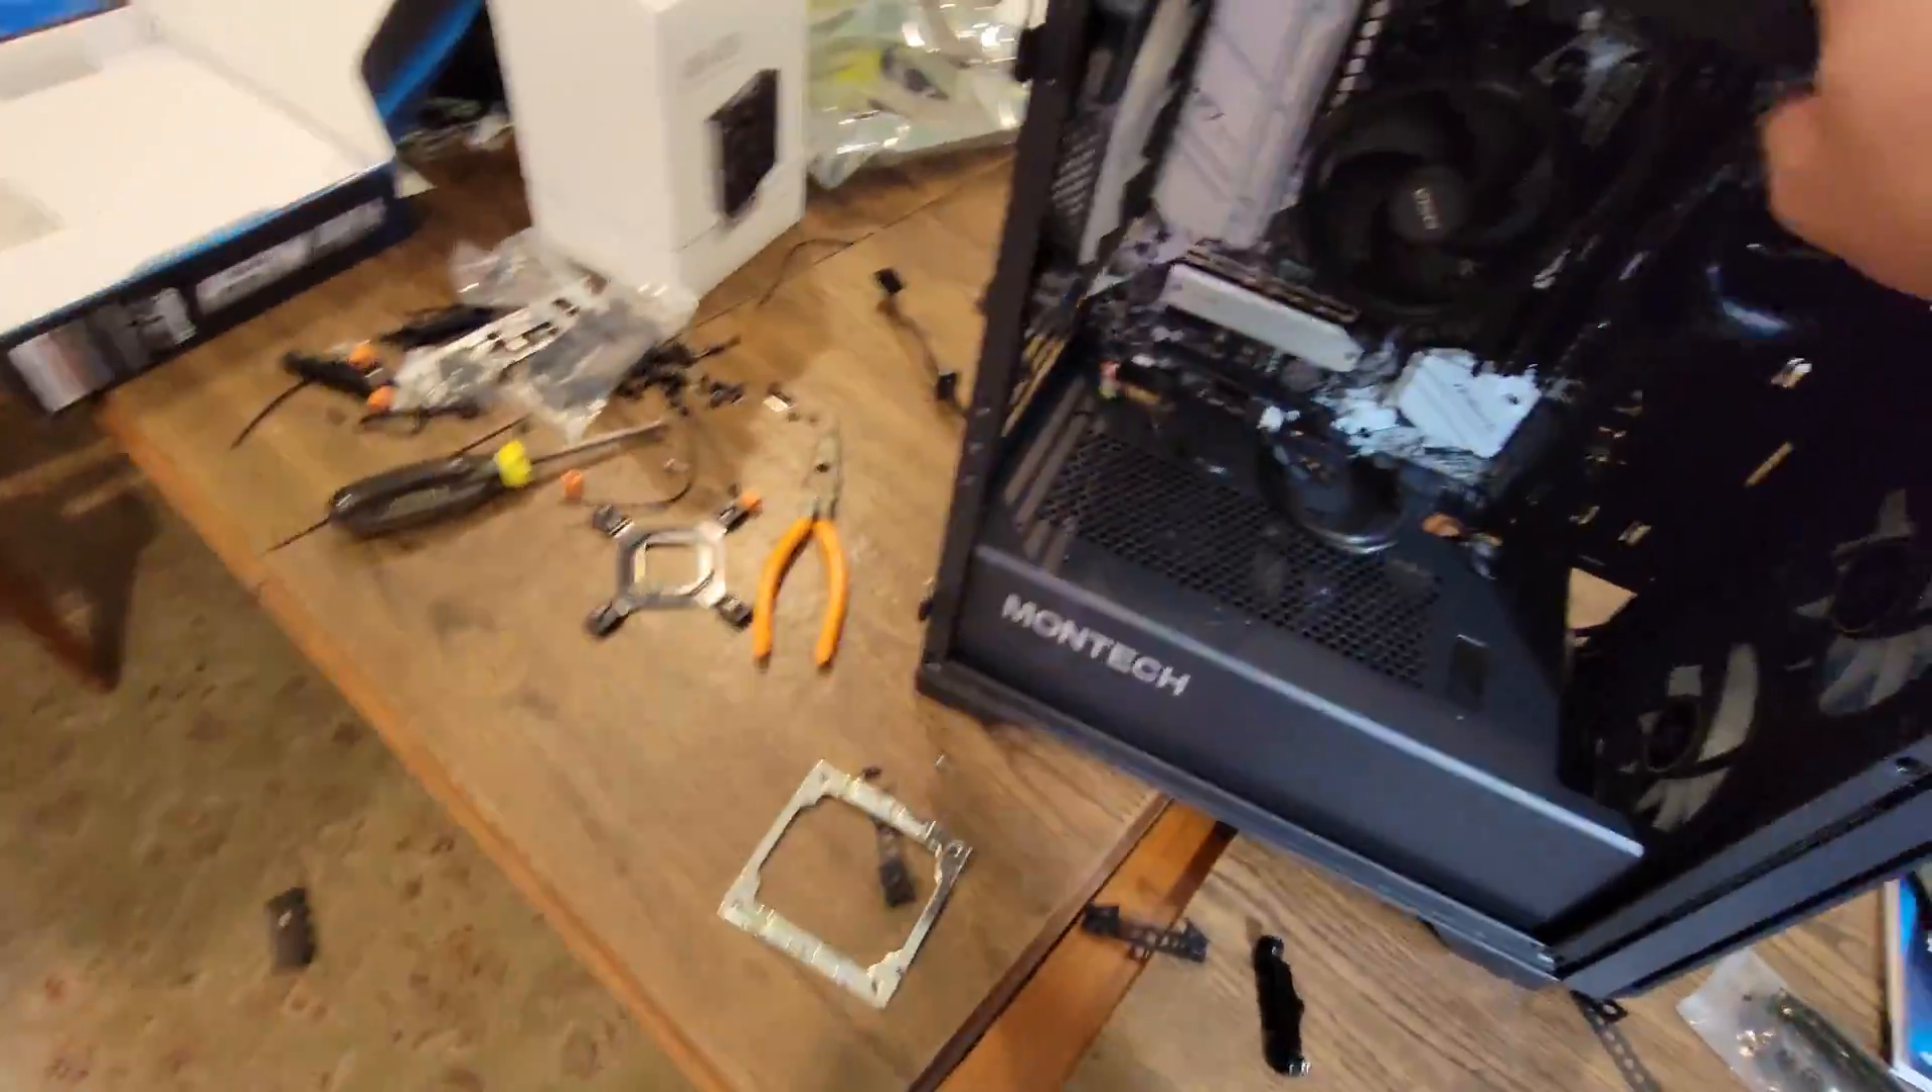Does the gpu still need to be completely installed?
Yes.